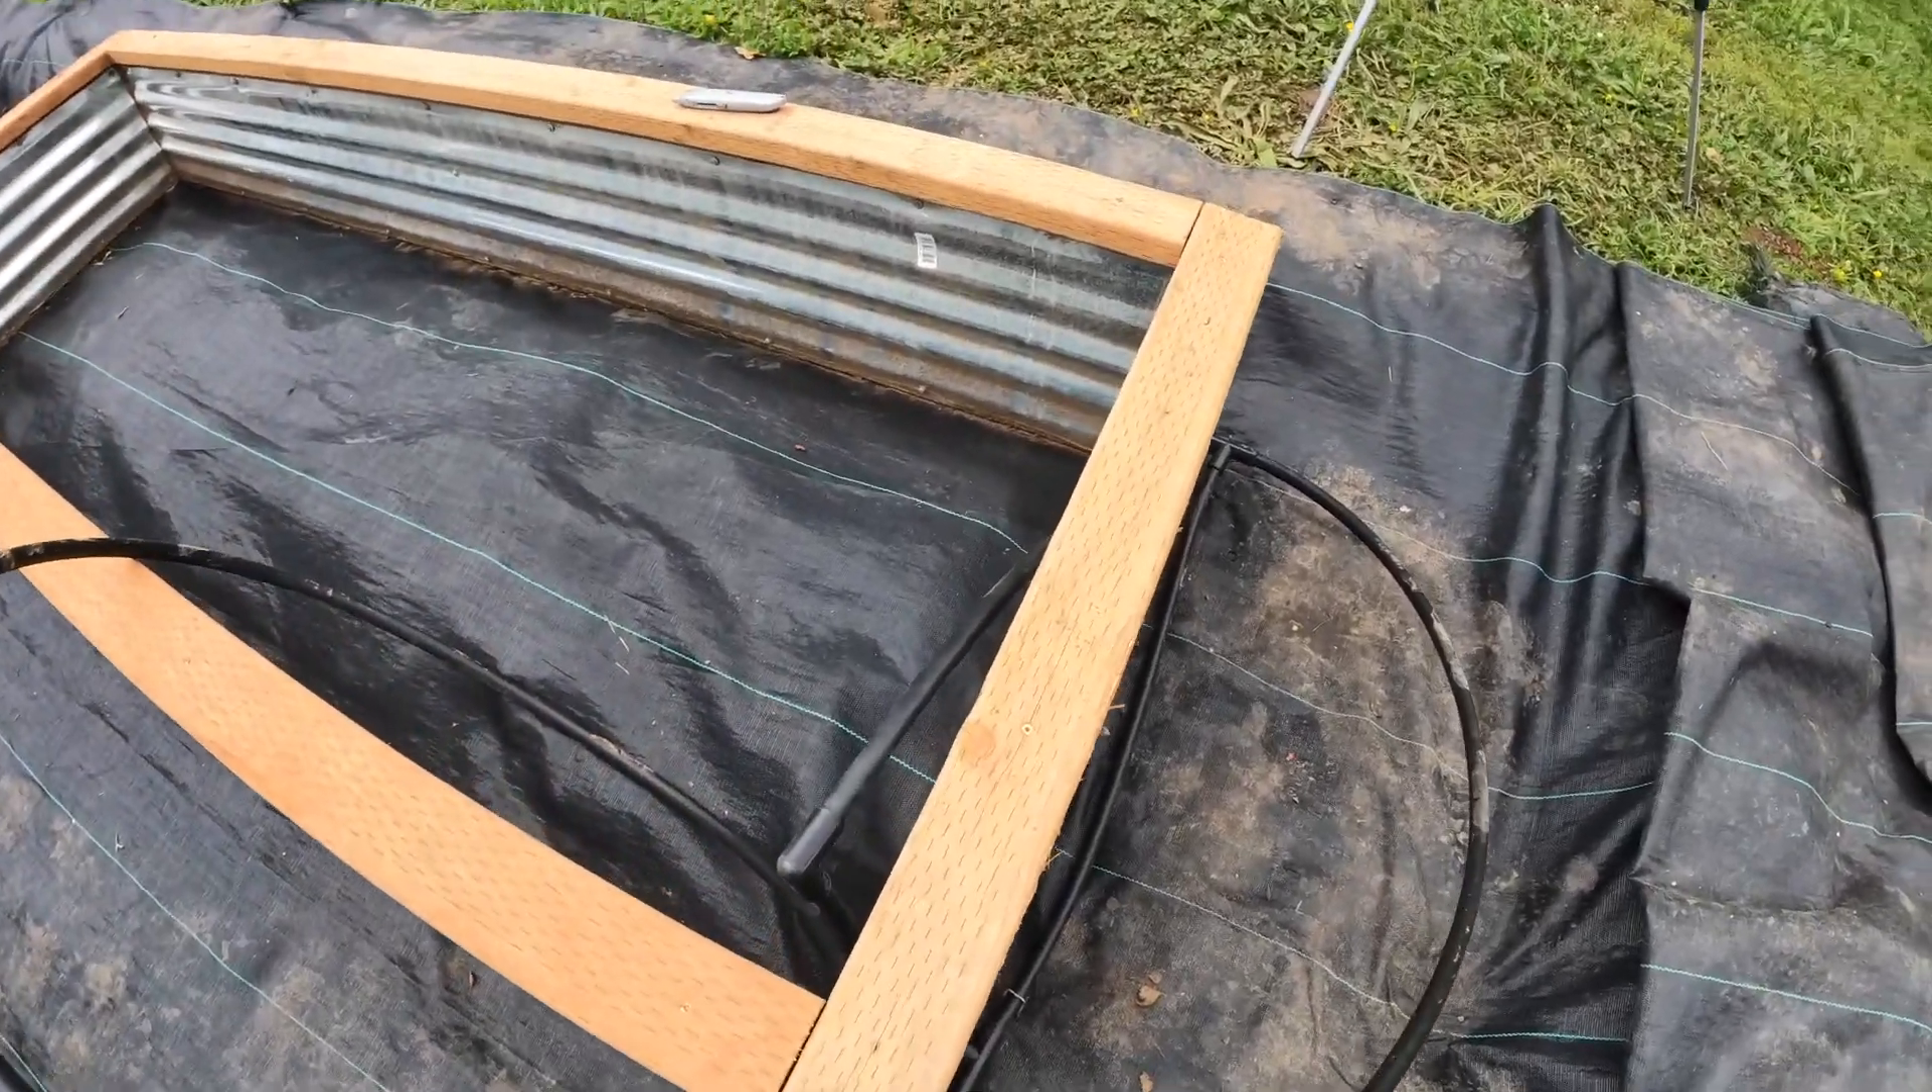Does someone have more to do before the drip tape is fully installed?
Yes.